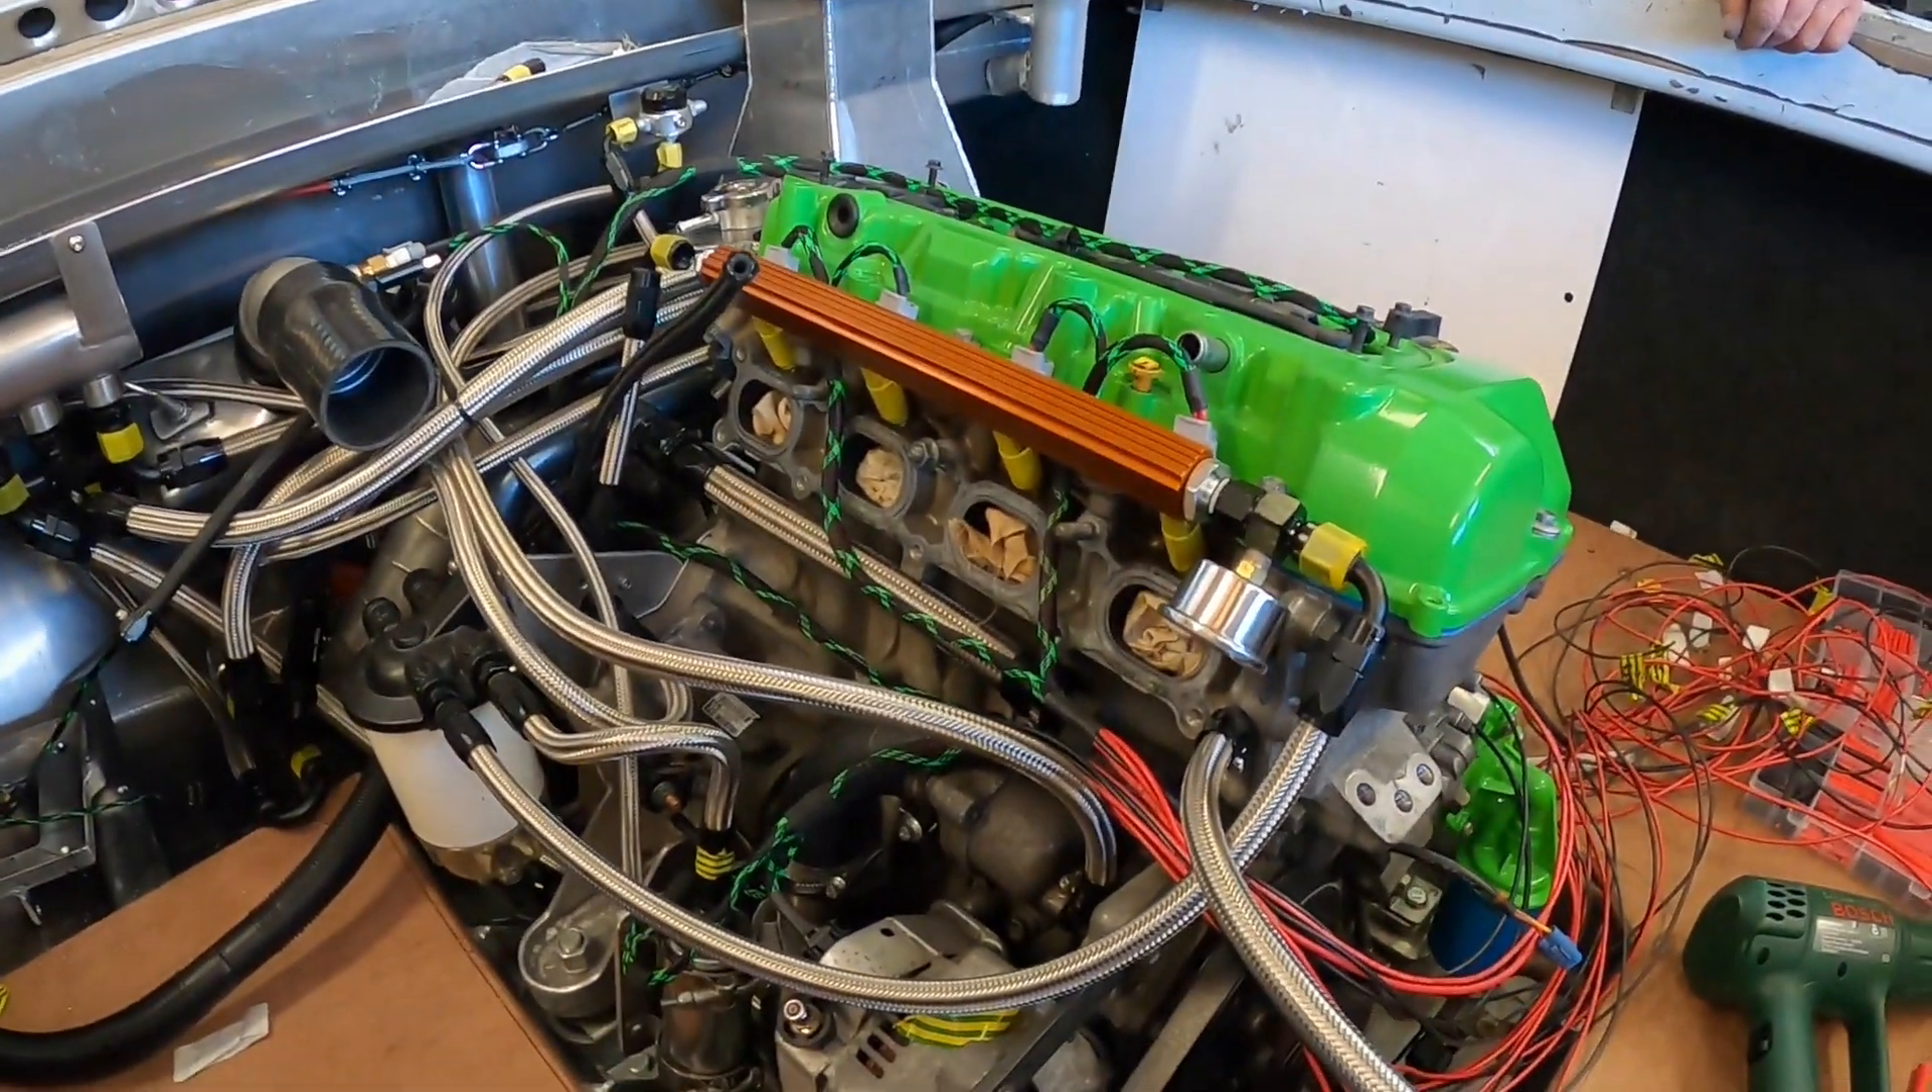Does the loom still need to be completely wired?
Yes.